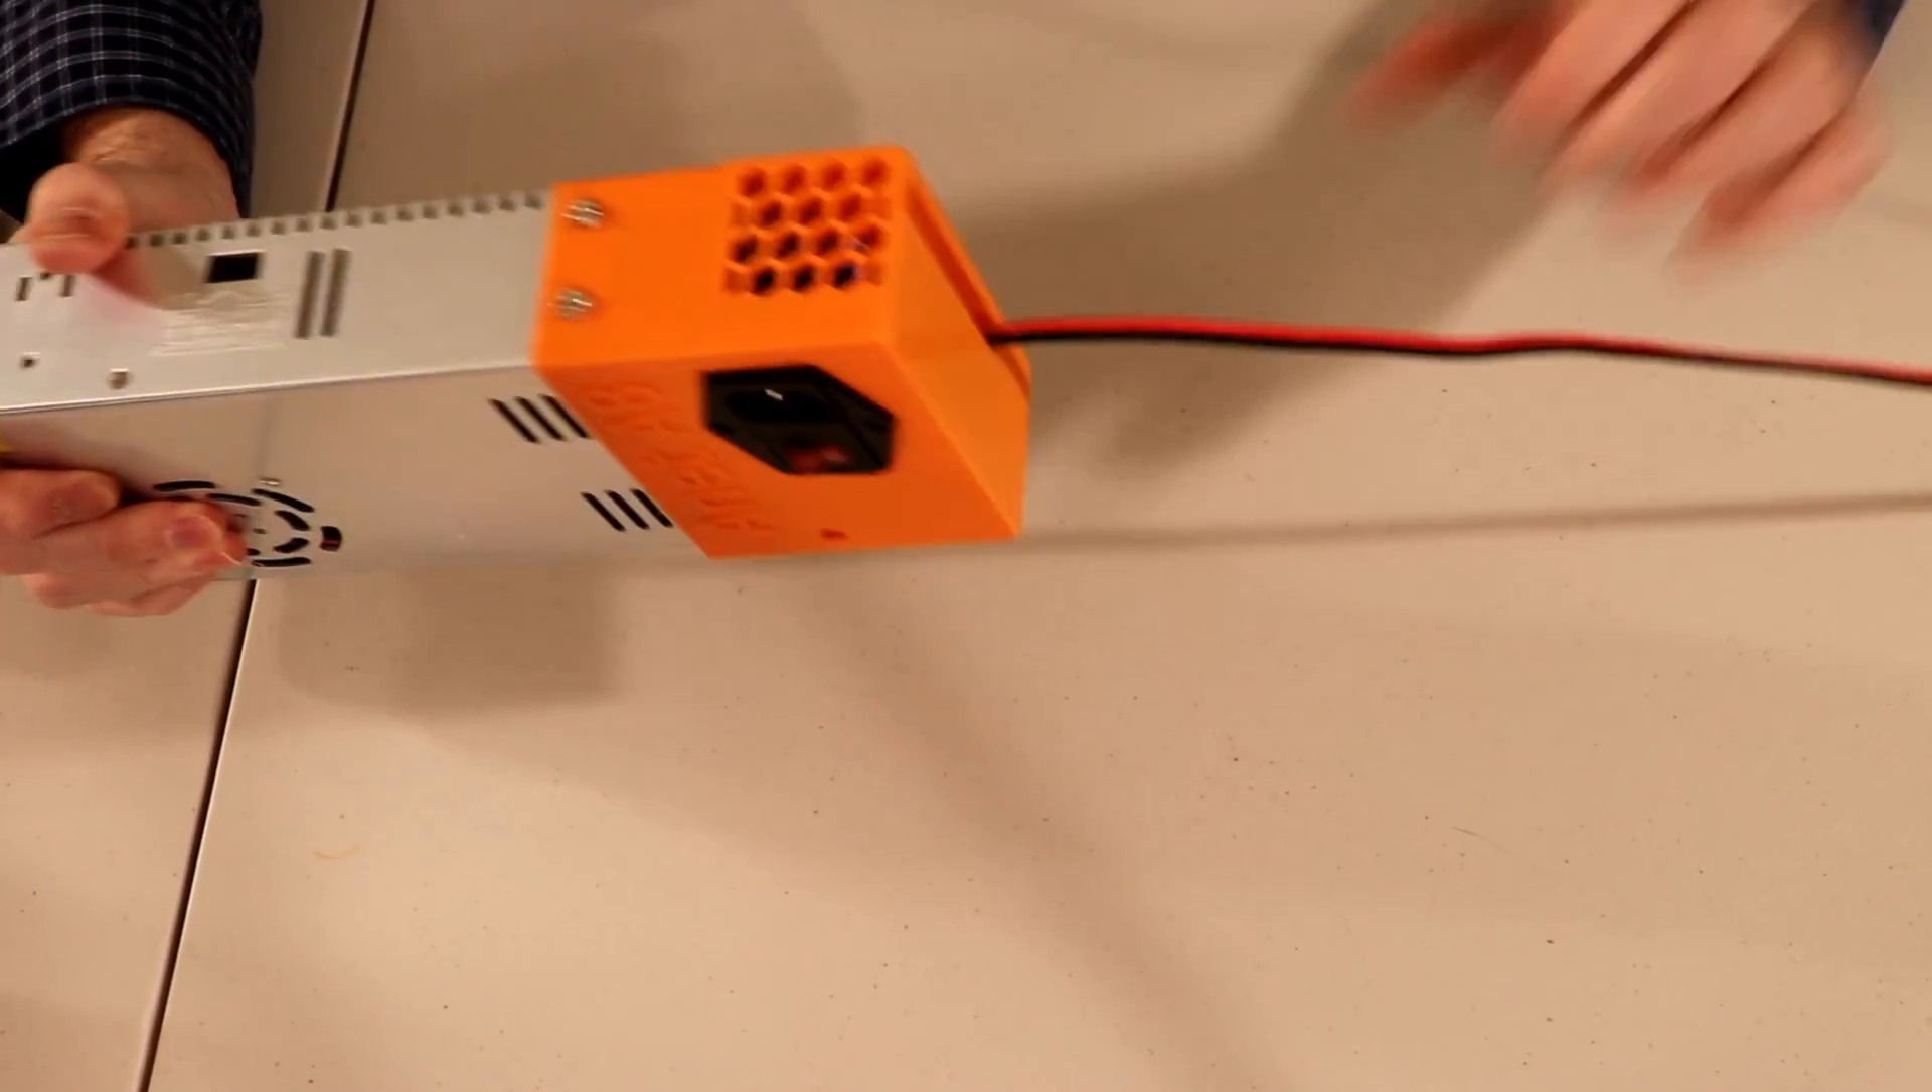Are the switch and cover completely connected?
Yes.